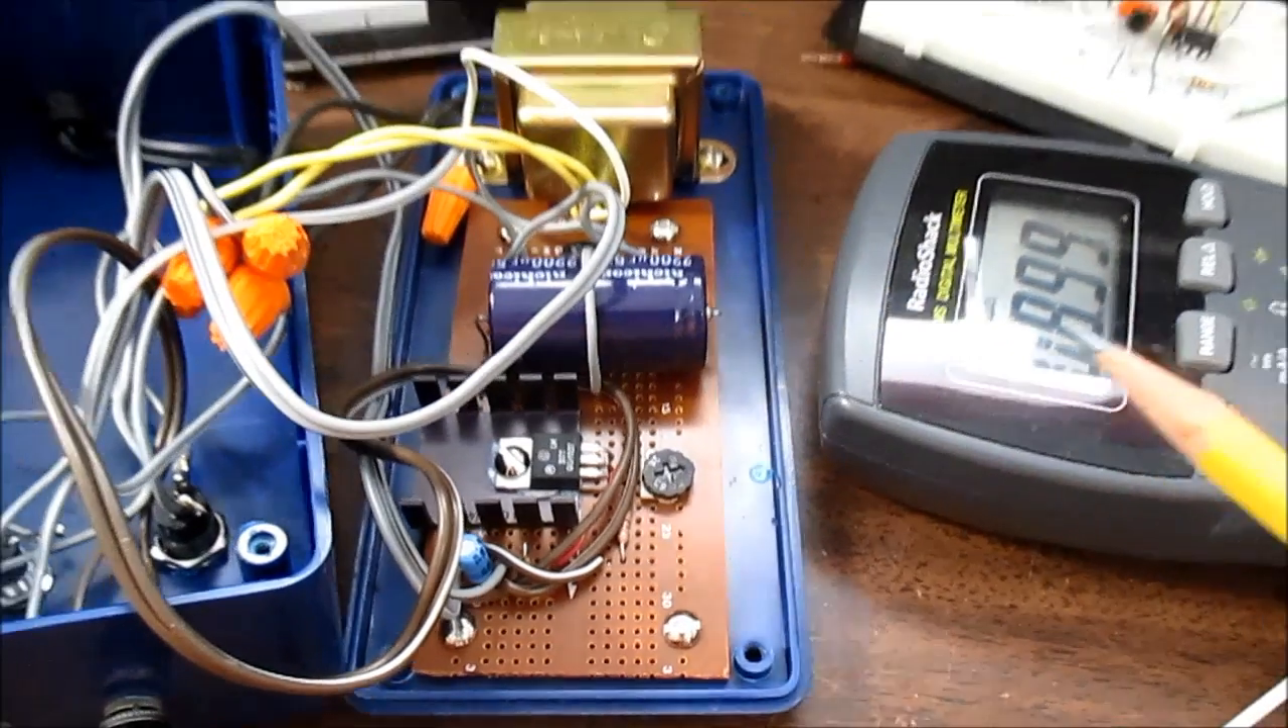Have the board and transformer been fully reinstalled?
Yes.